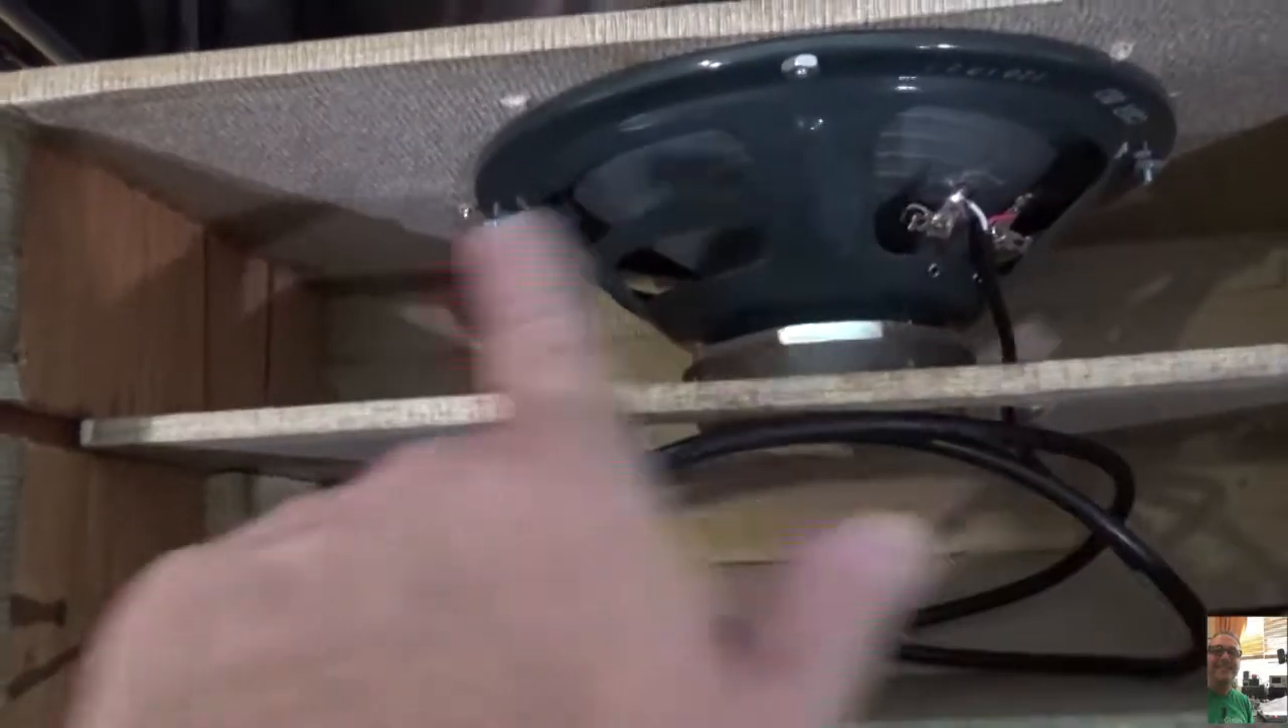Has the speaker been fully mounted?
Yes.